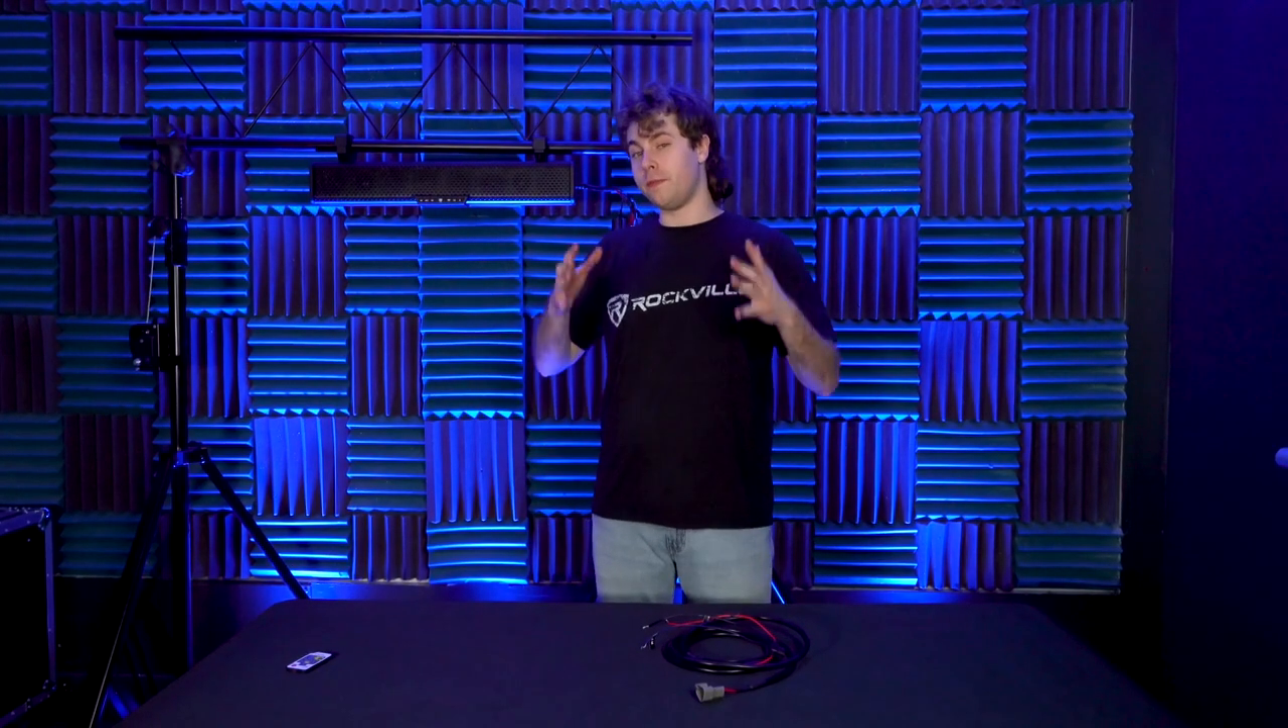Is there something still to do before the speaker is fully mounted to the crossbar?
No.